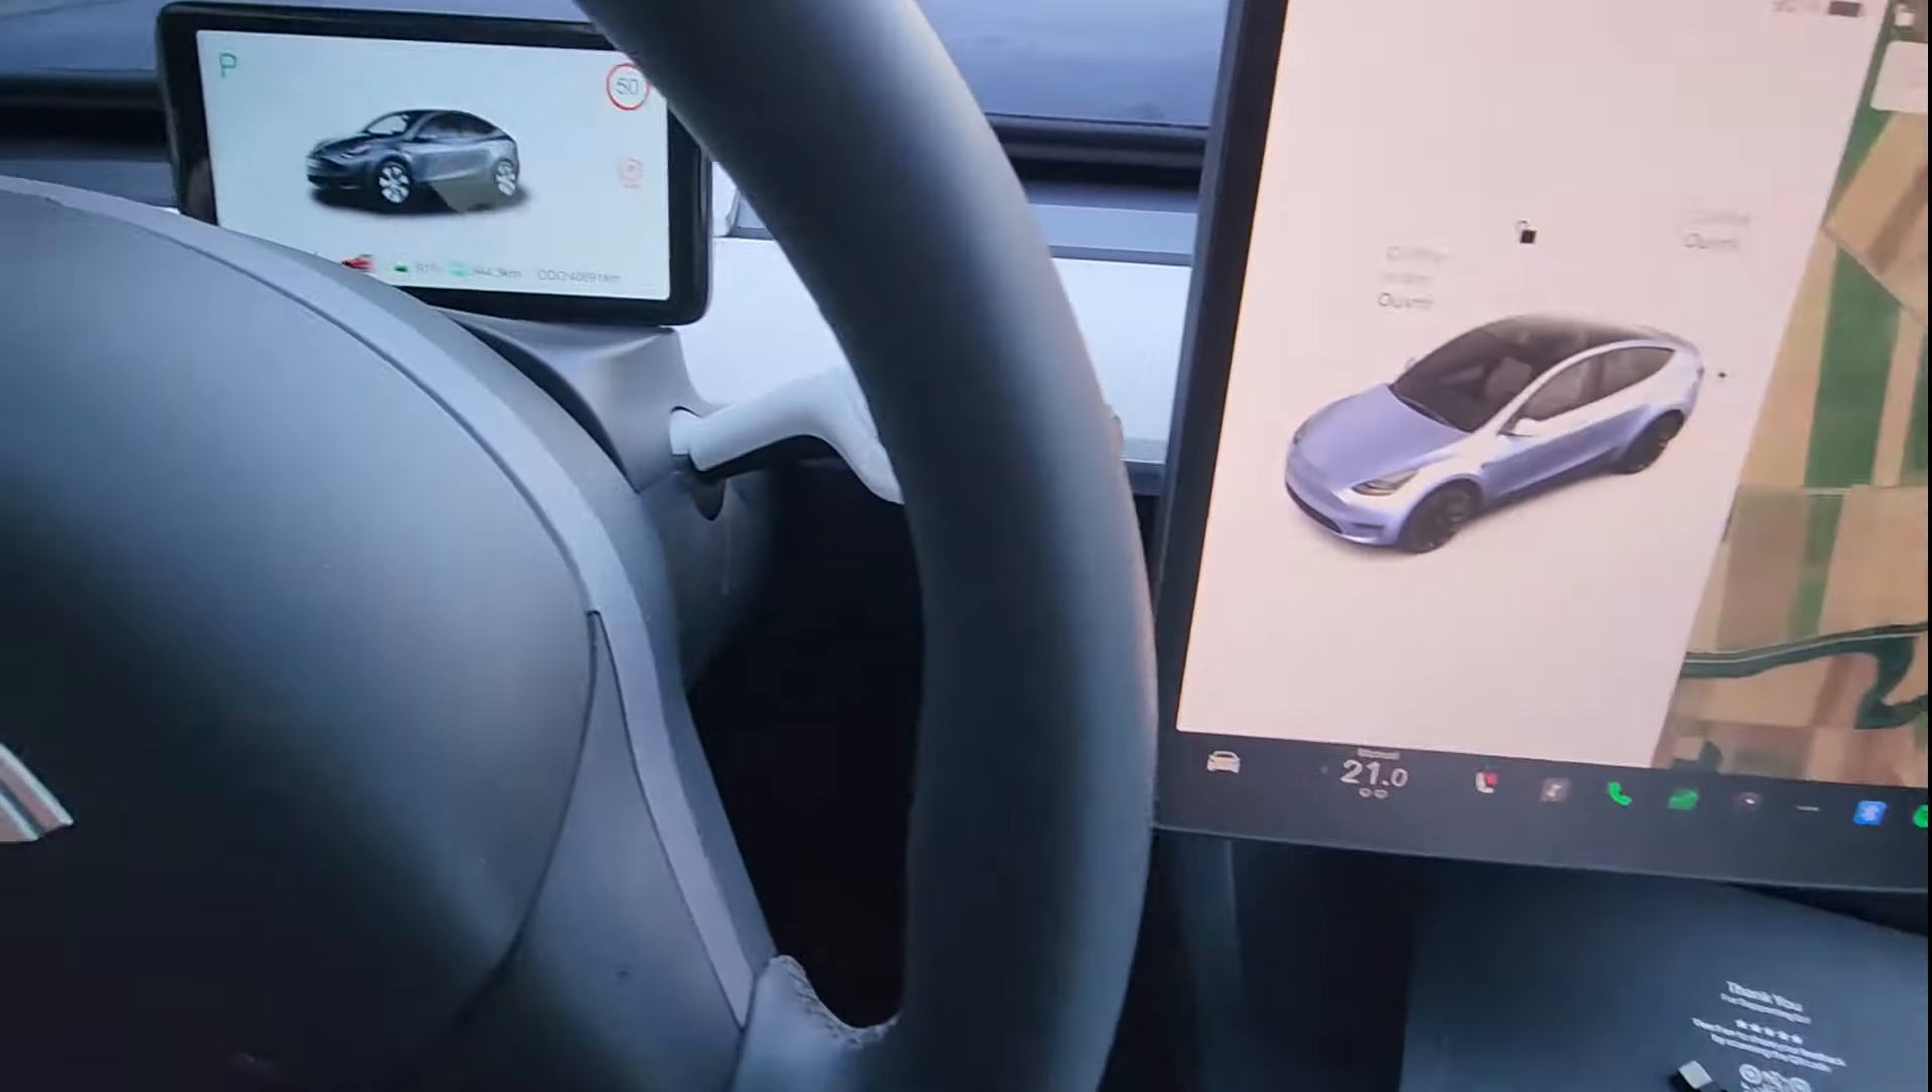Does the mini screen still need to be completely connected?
No.